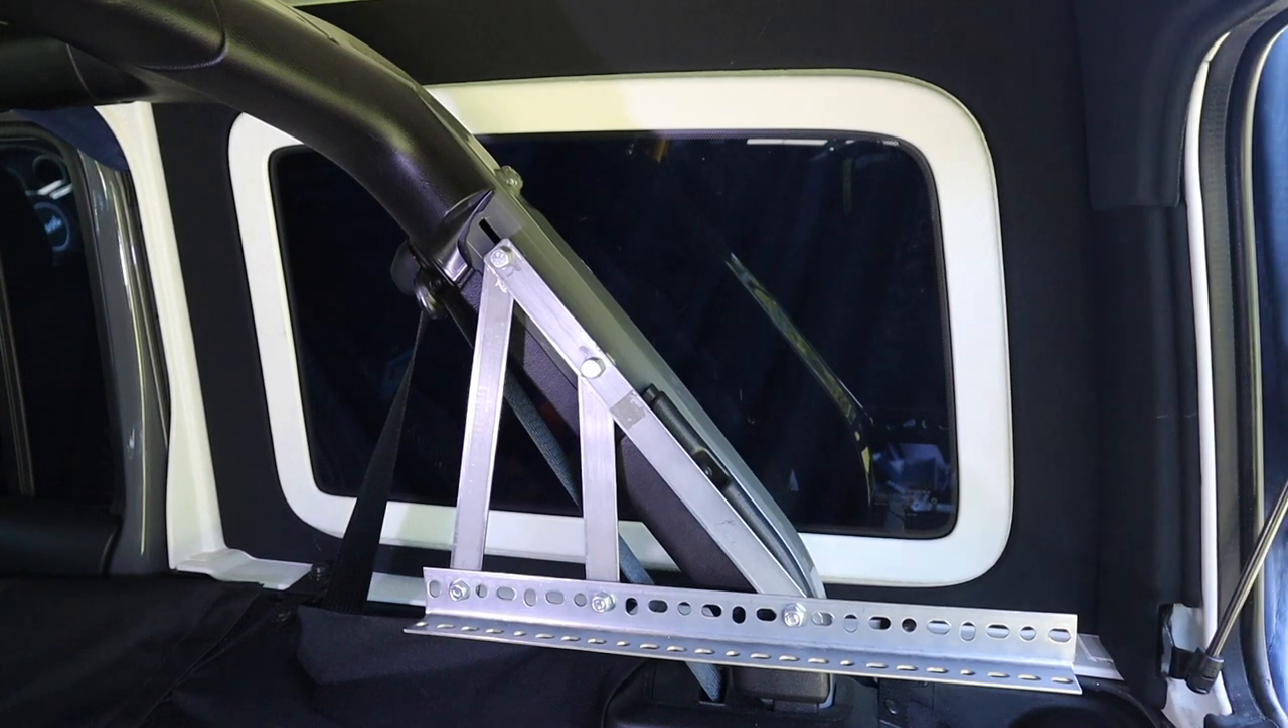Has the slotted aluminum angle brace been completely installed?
Yes.